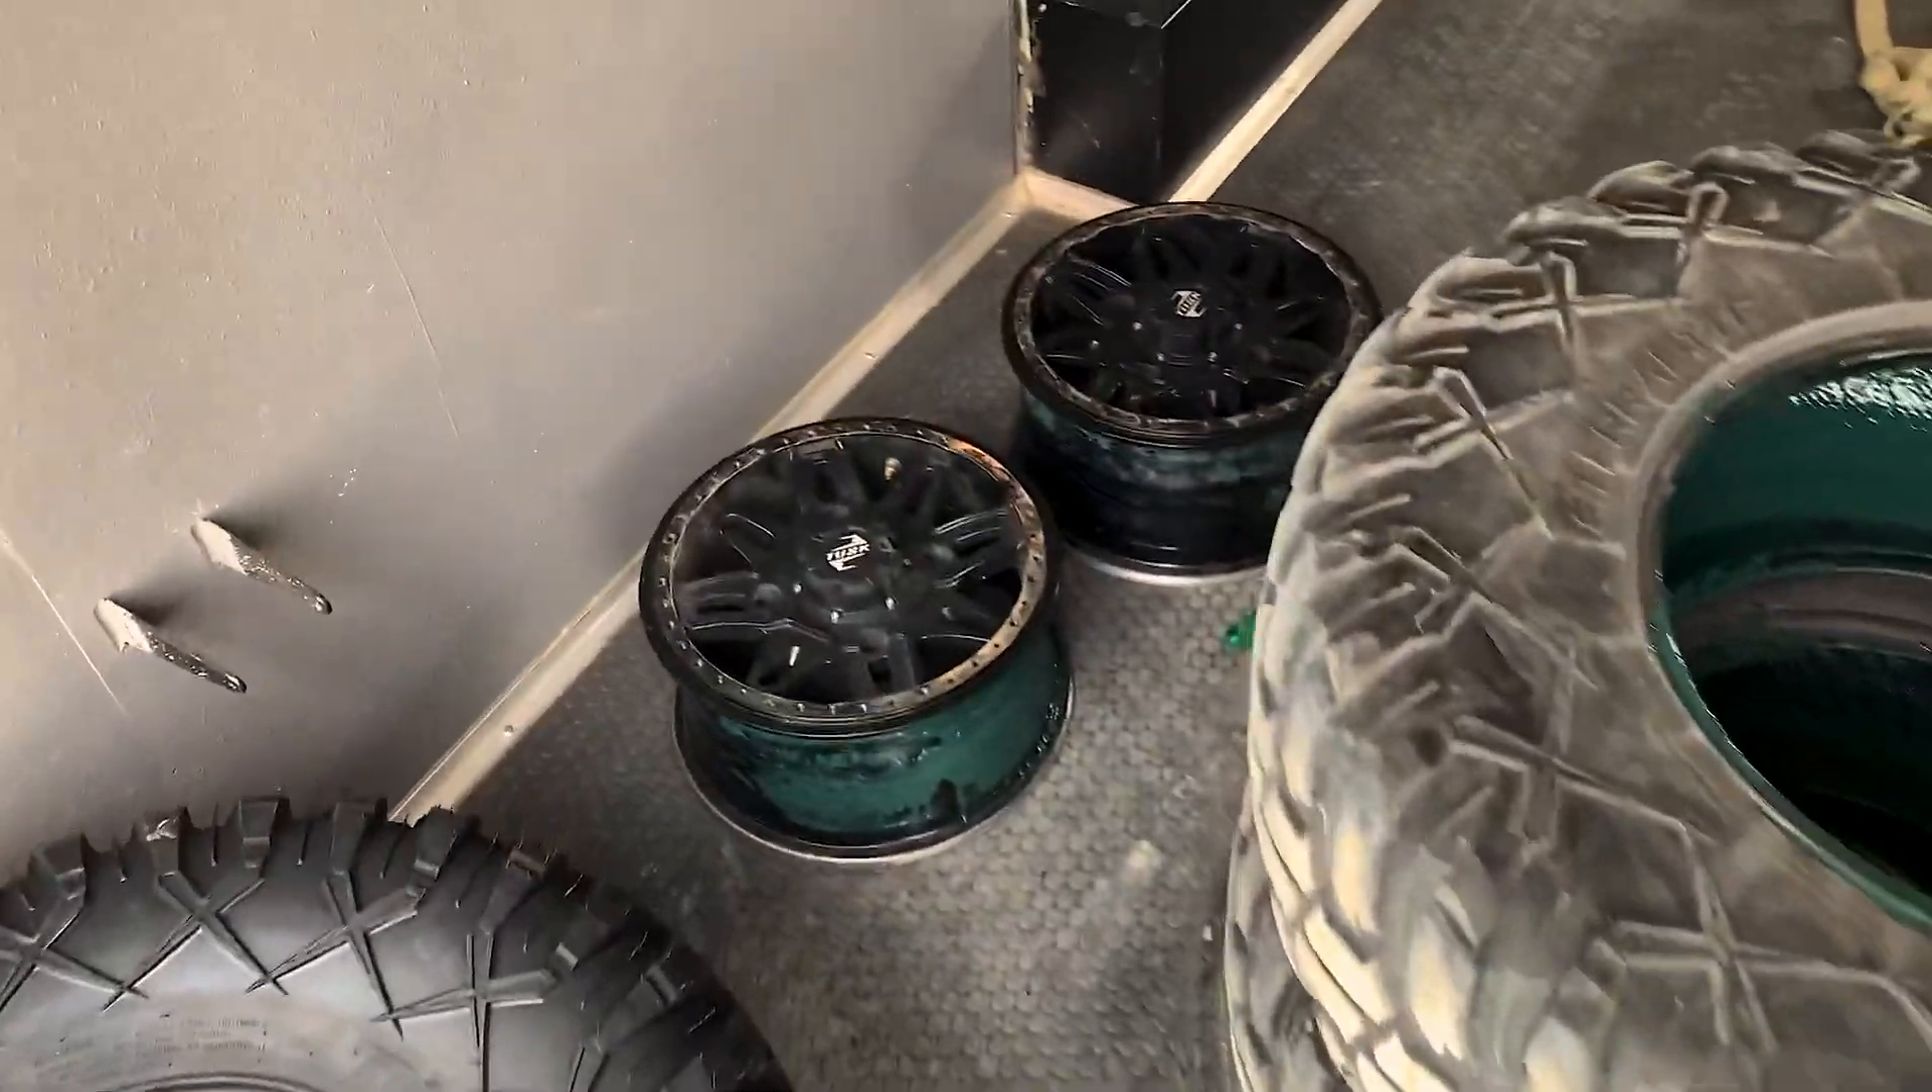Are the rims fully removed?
Yes.